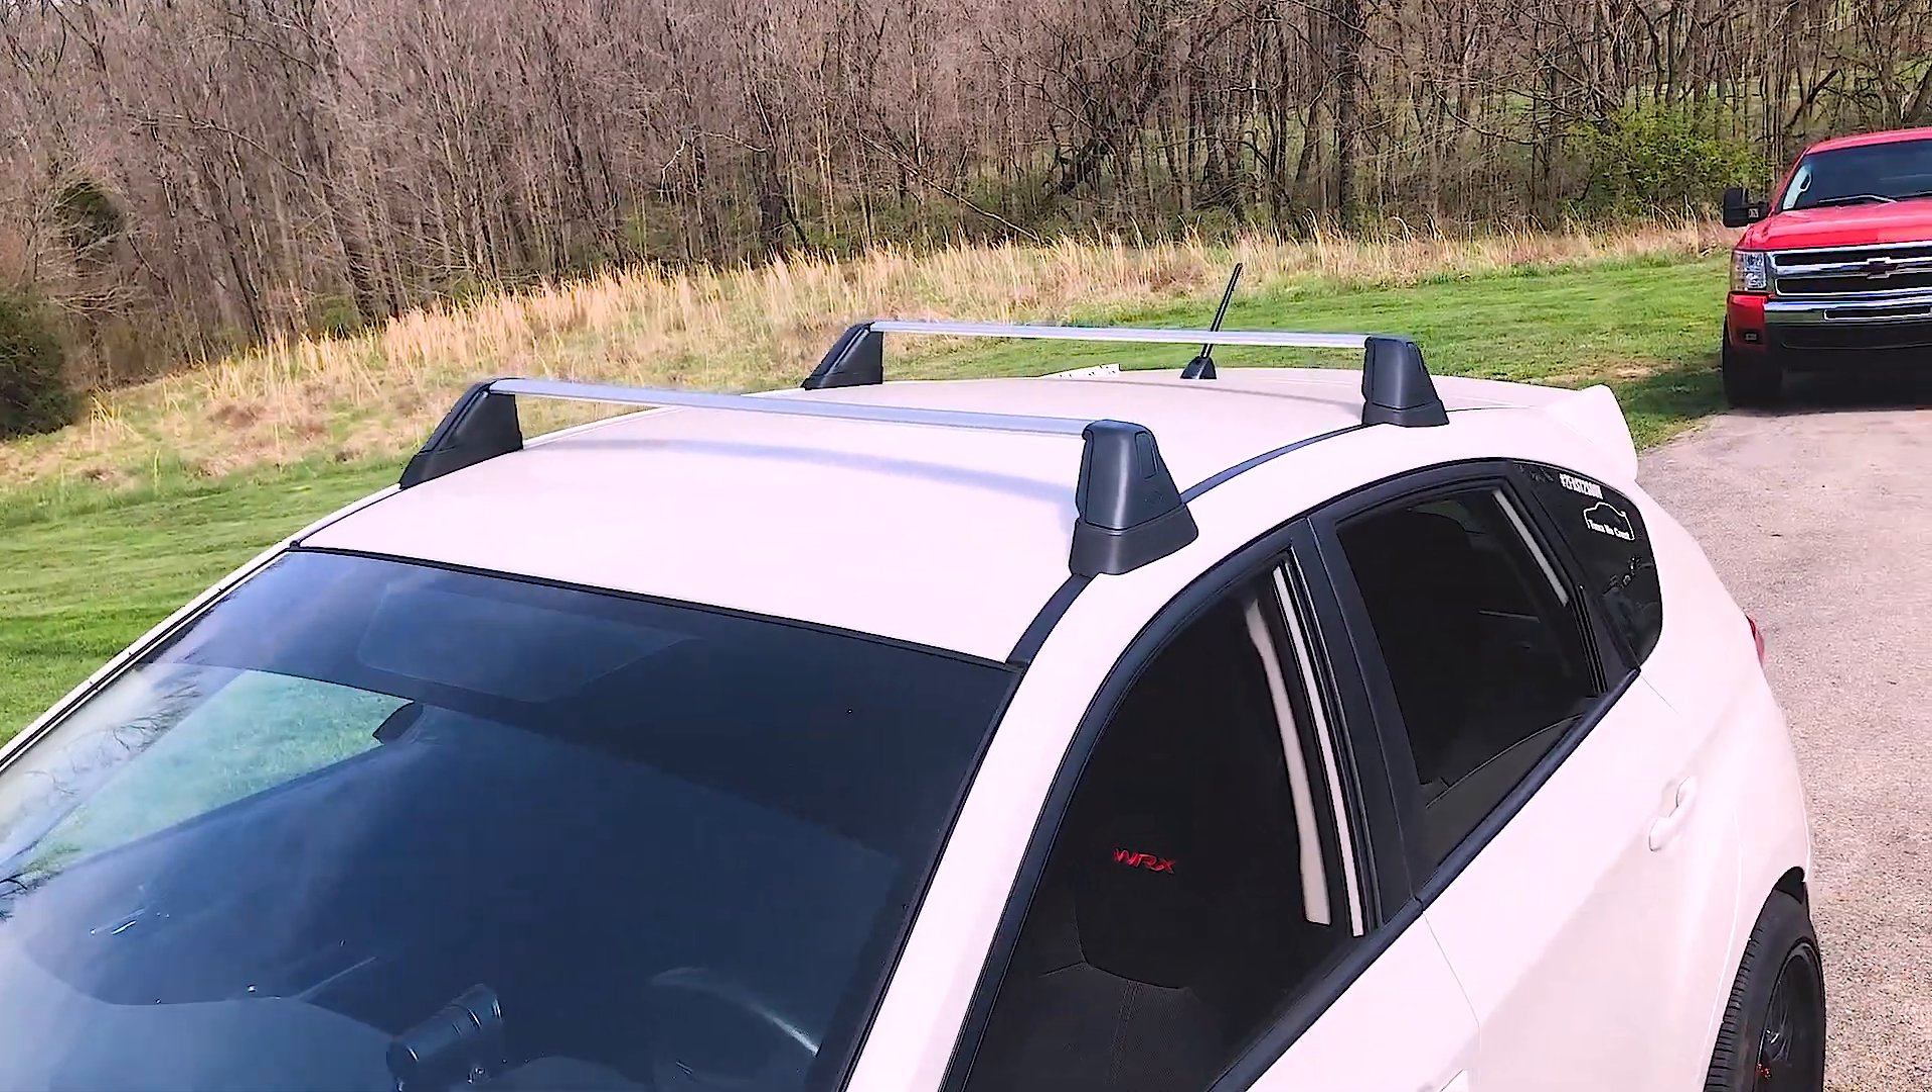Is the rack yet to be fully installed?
No.